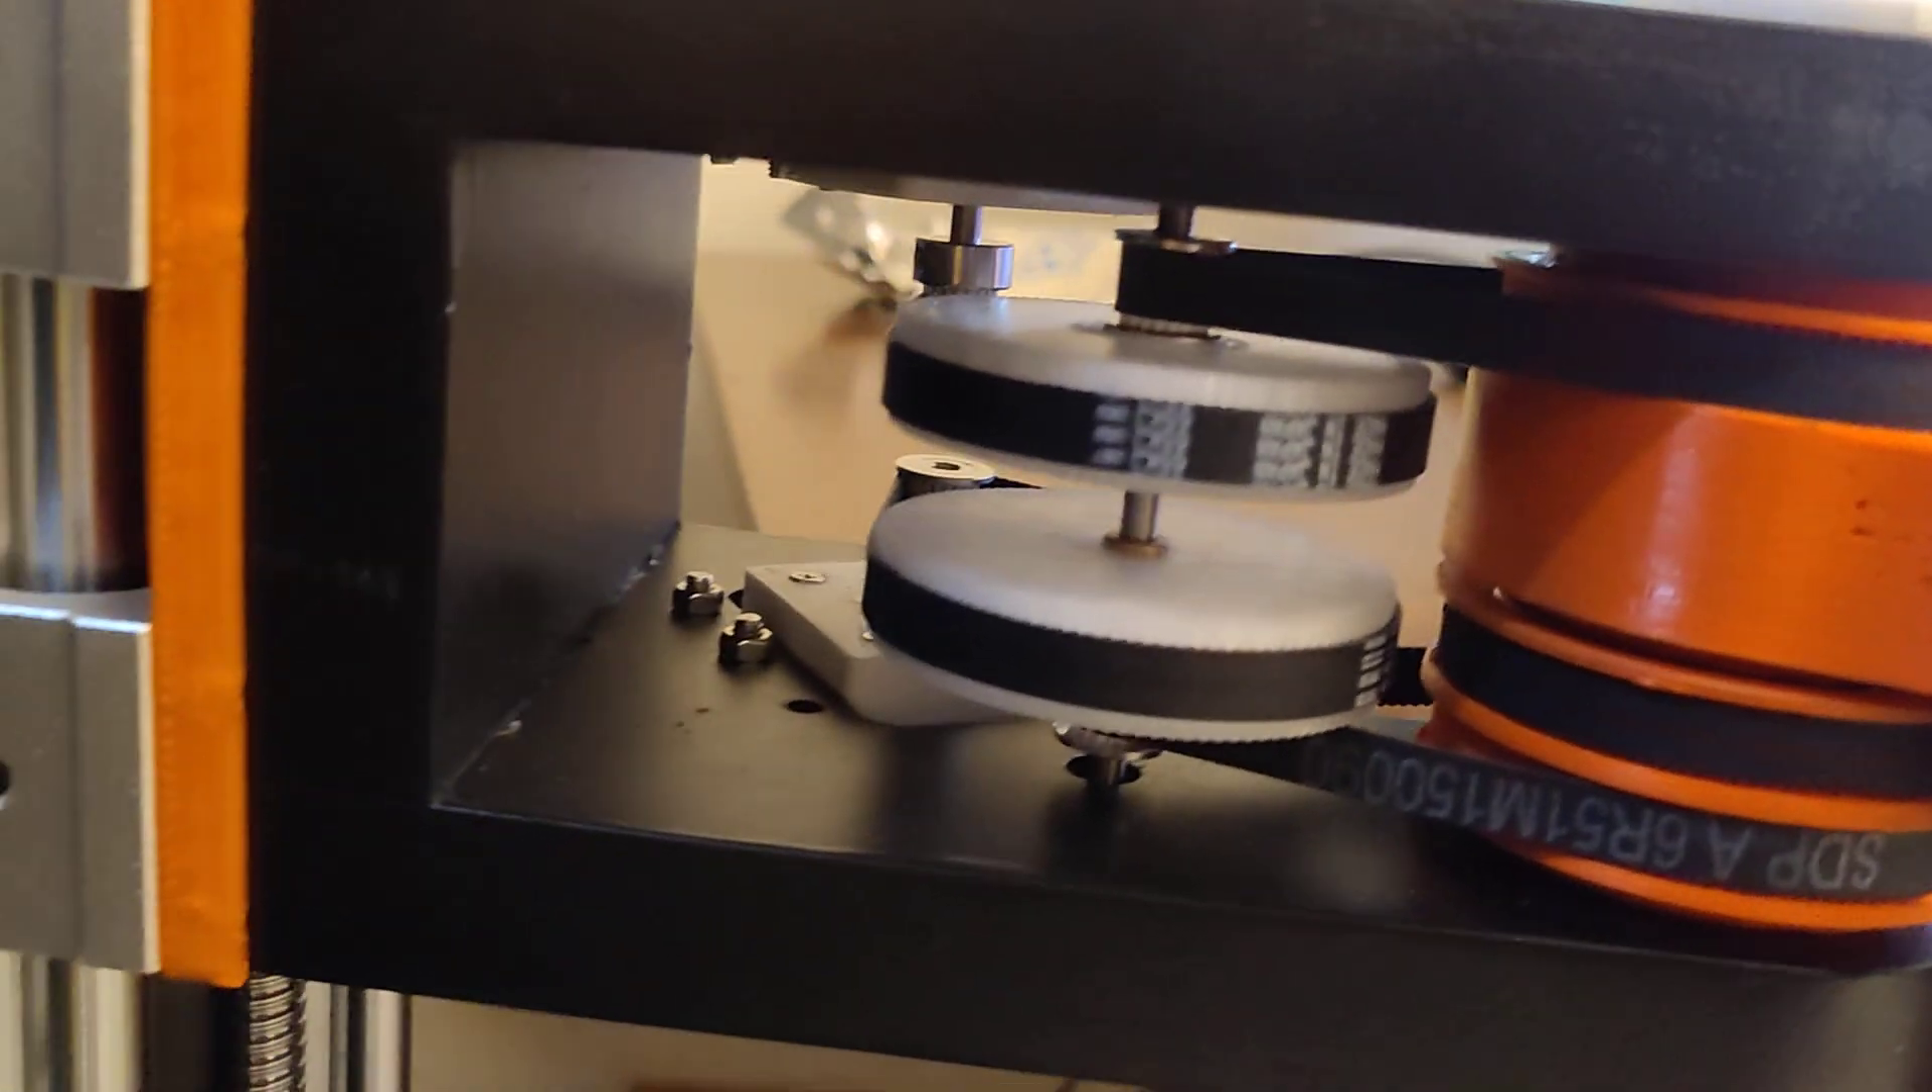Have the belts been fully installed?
Yes.